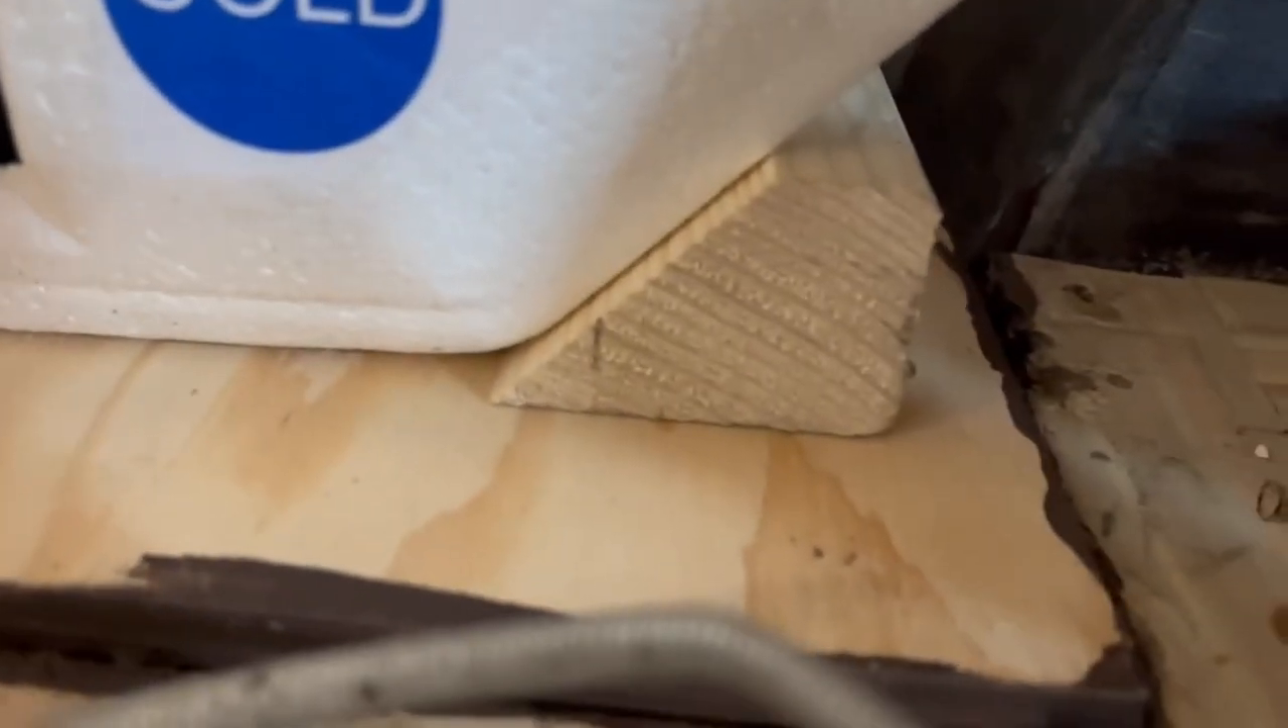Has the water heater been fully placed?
Yes.